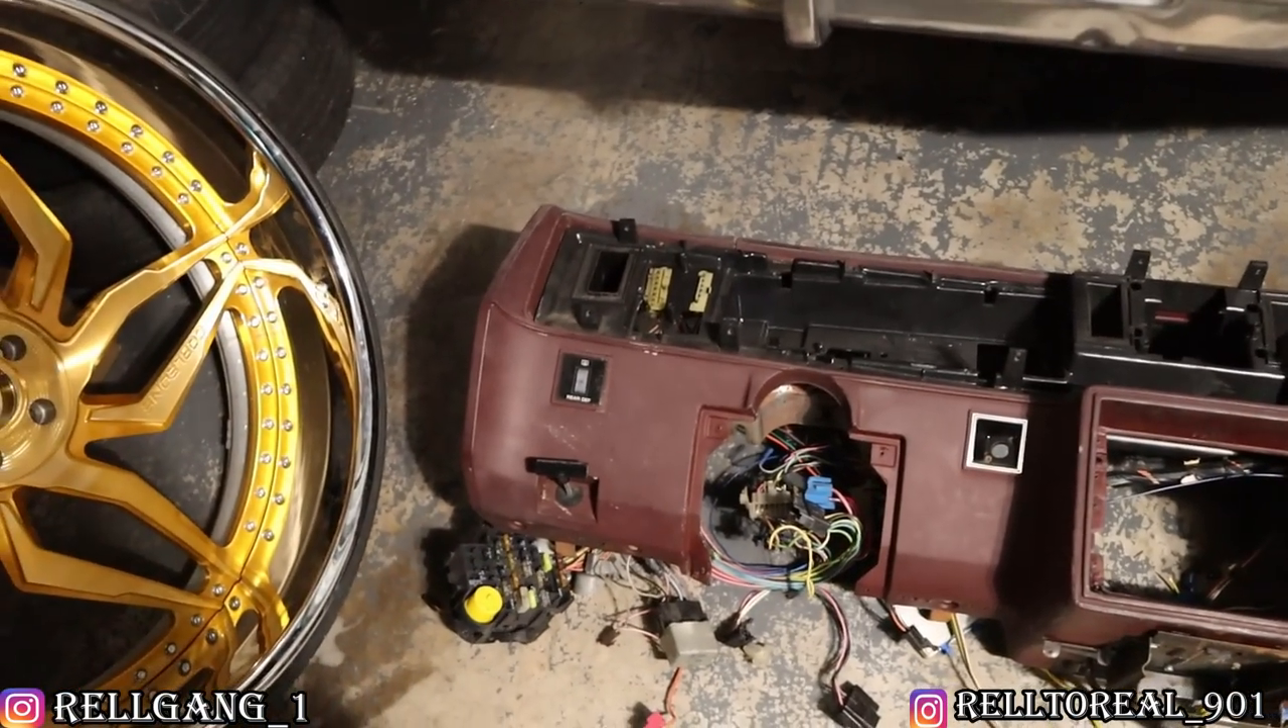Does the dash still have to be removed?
No.